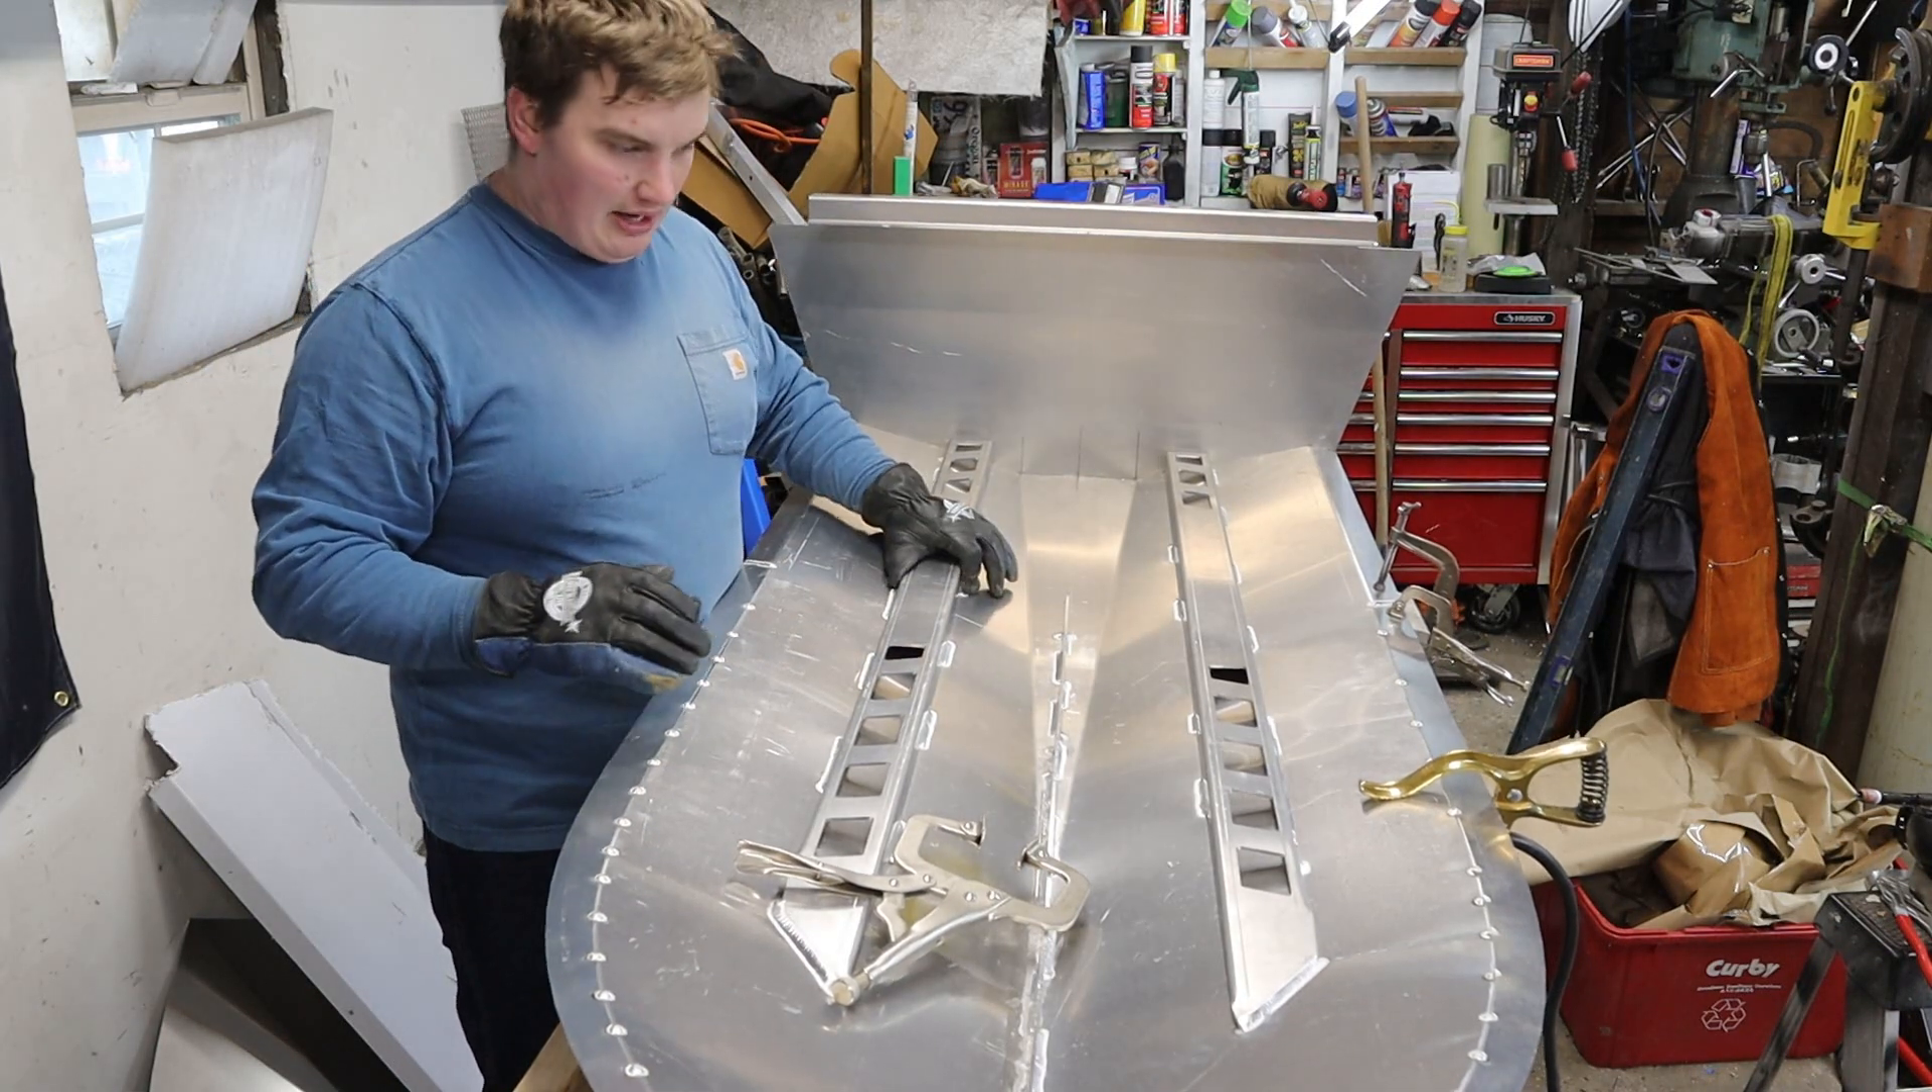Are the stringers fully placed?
Yes.